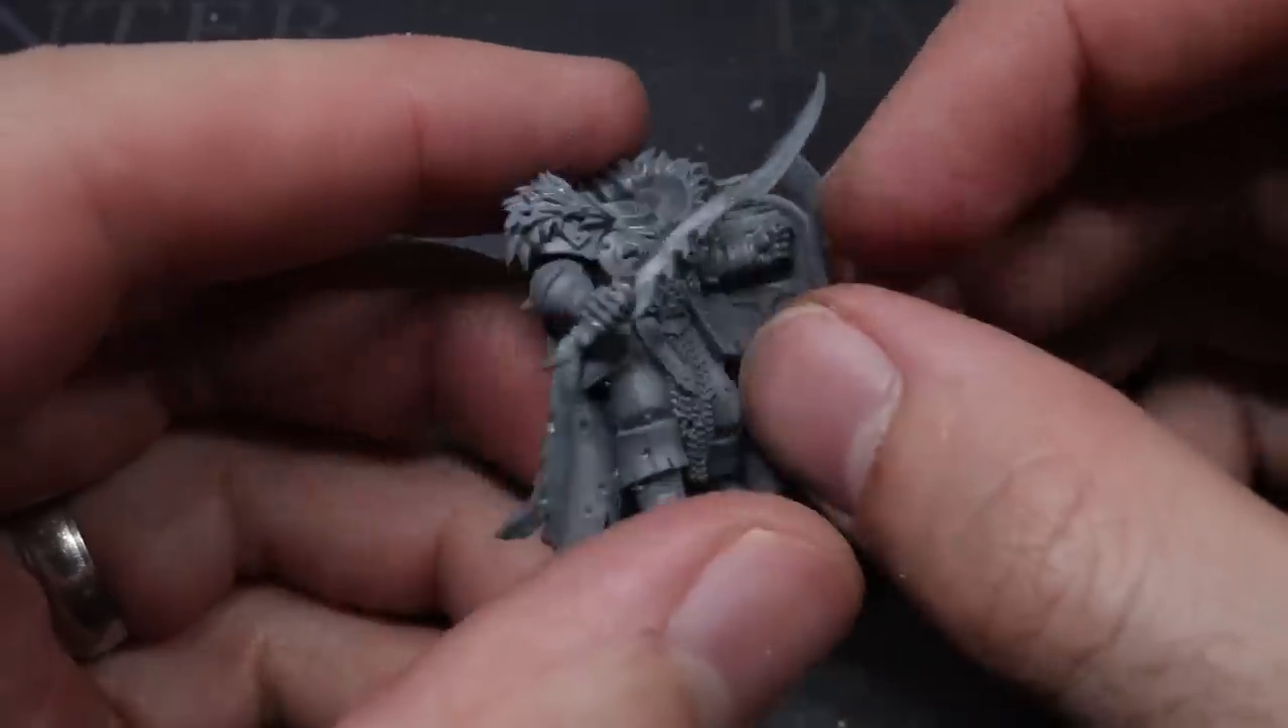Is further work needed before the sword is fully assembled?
No.